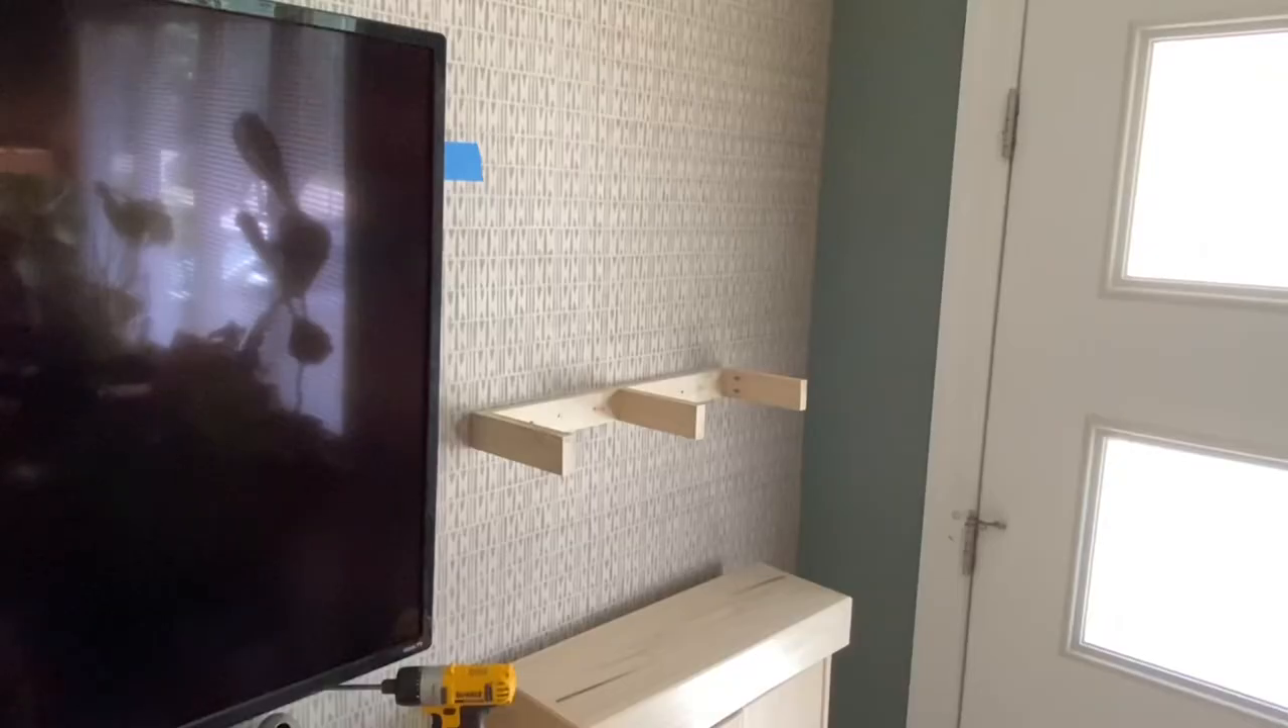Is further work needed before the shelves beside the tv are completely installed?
Yes.